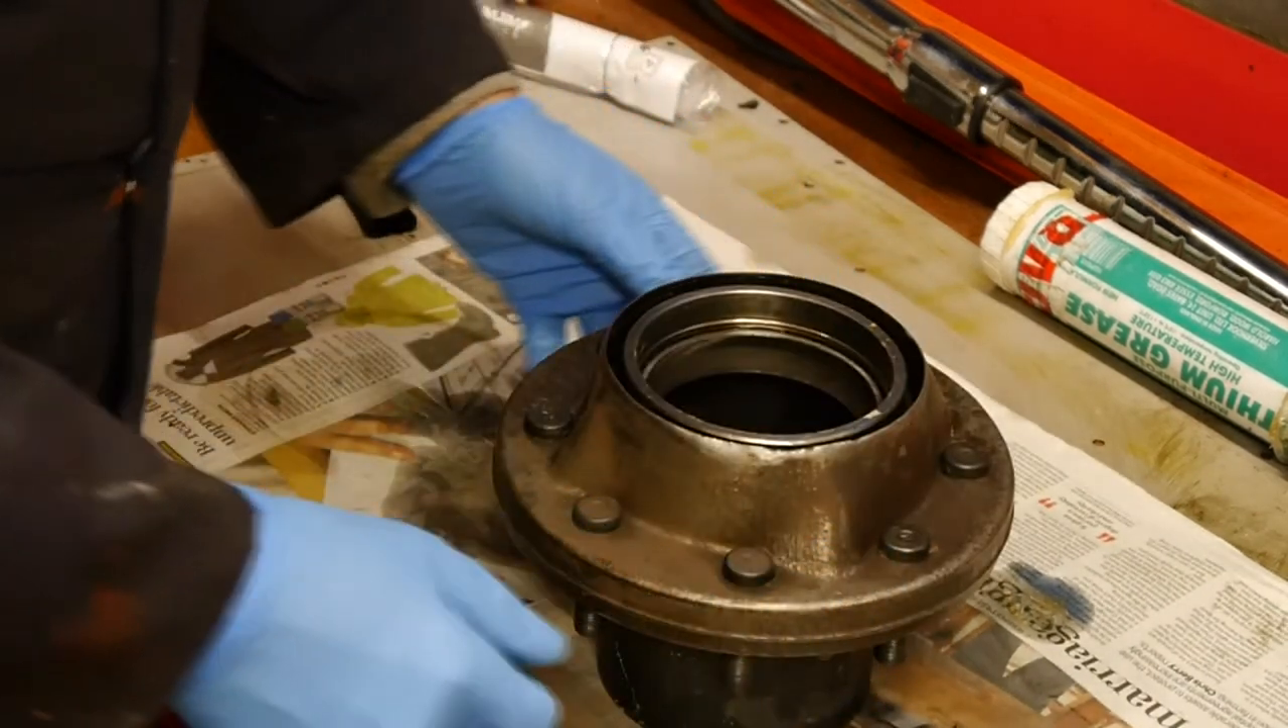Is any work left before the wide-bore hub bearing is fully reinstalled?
Yes.